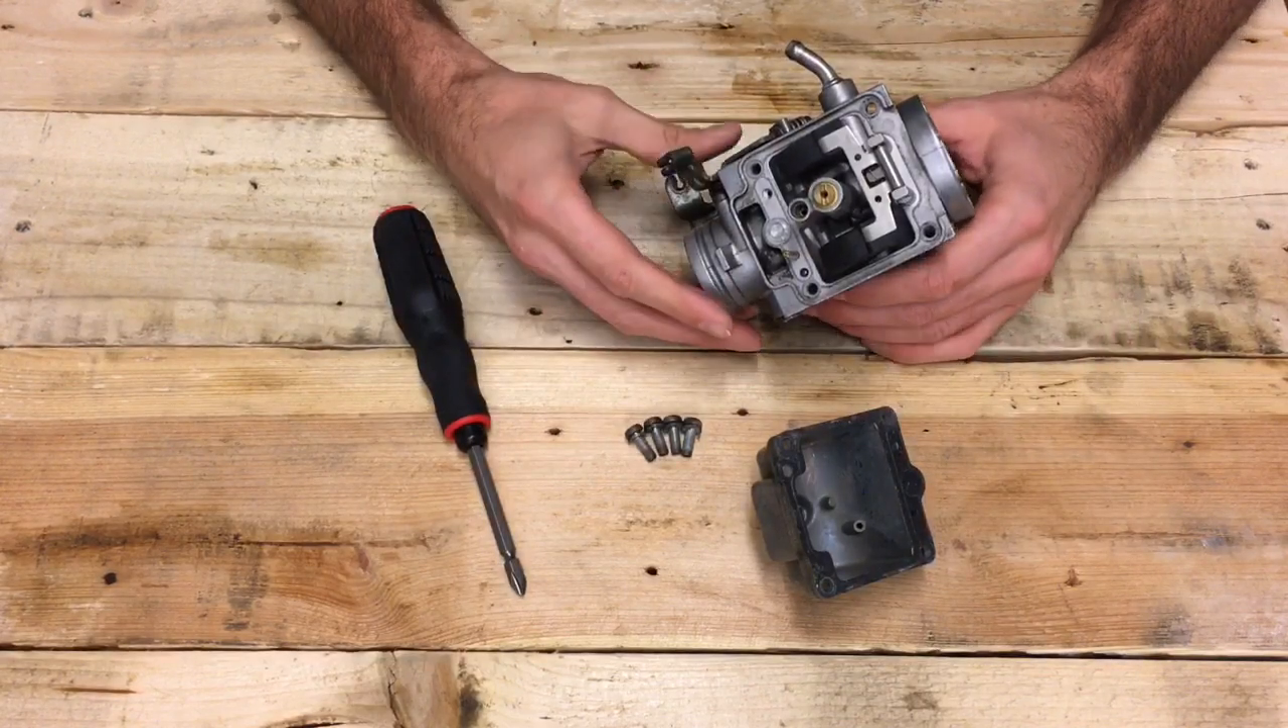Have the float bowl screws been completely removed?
Yes.